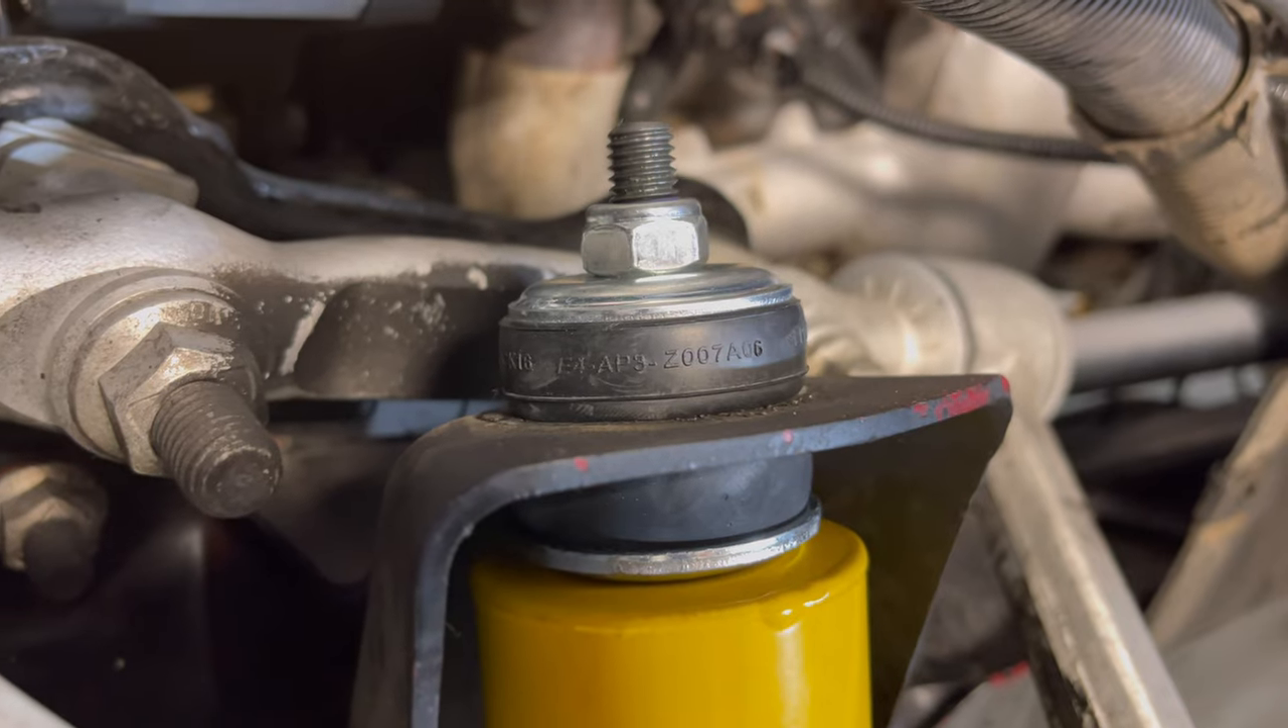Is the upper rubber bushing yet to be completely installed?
No.